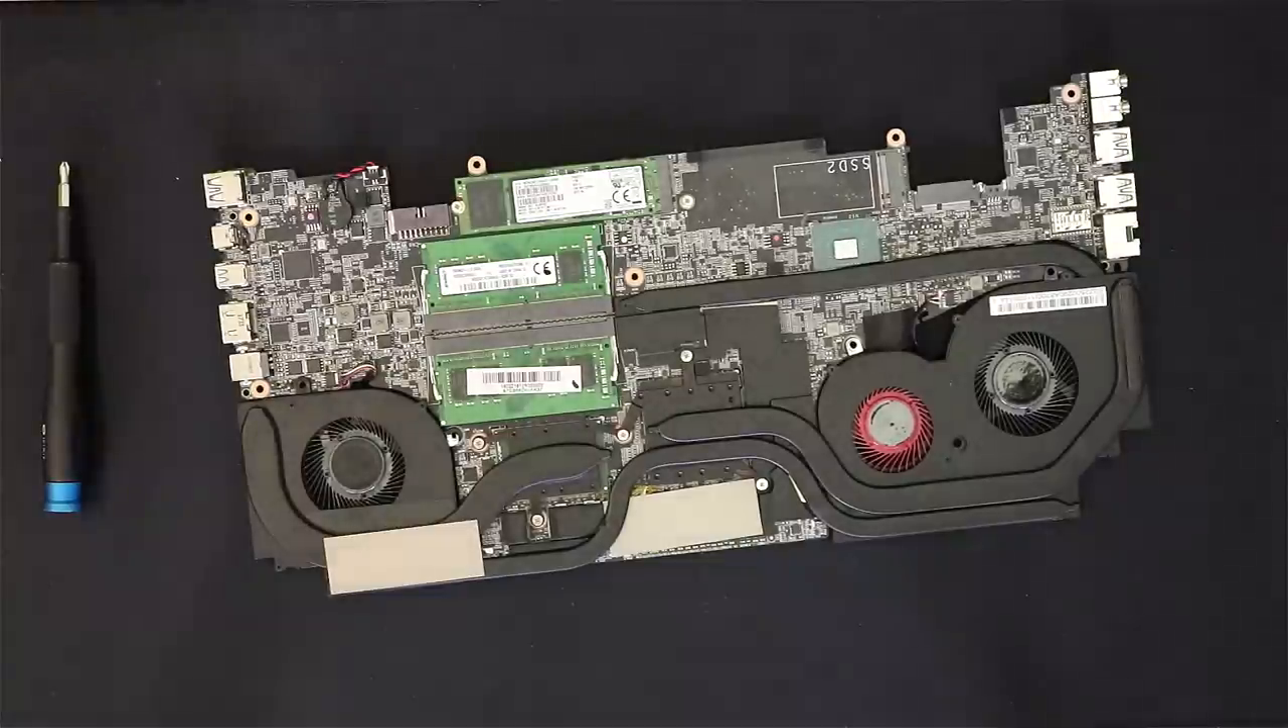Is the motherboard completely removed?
Yes.